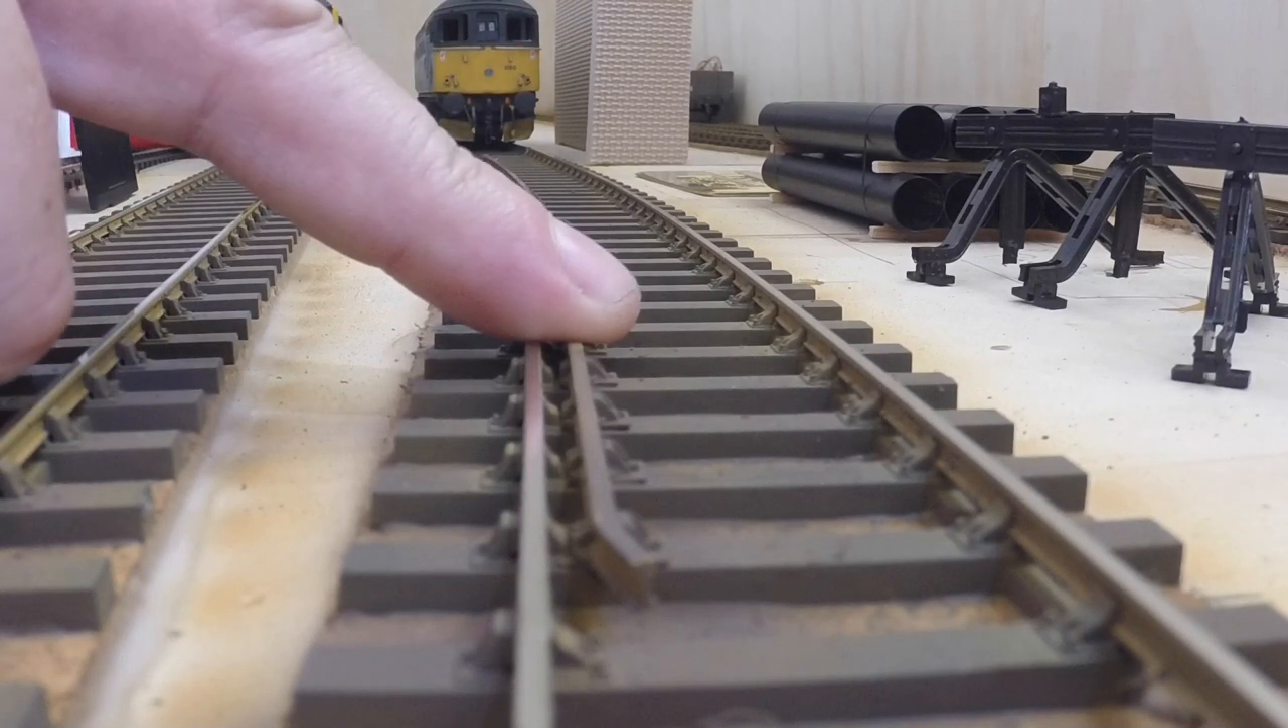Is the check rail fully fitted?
Yes.